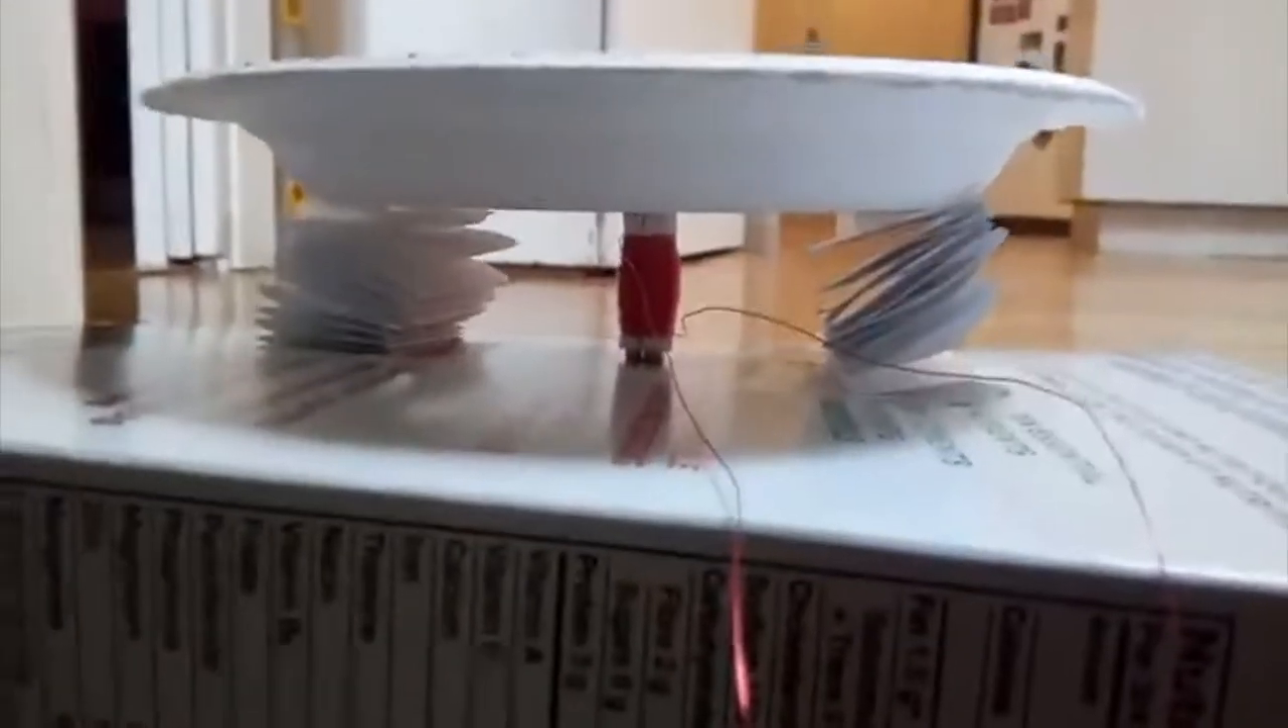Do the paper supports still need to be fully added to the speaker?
No.